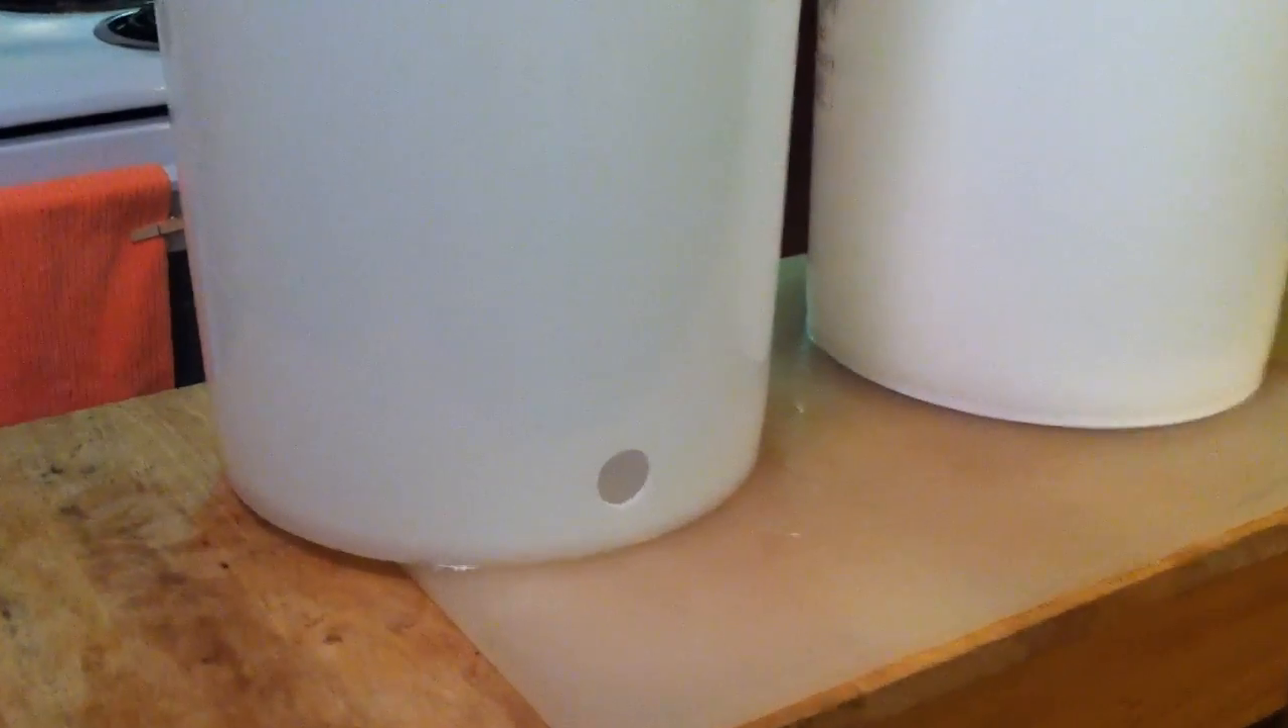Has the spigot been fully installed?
No.